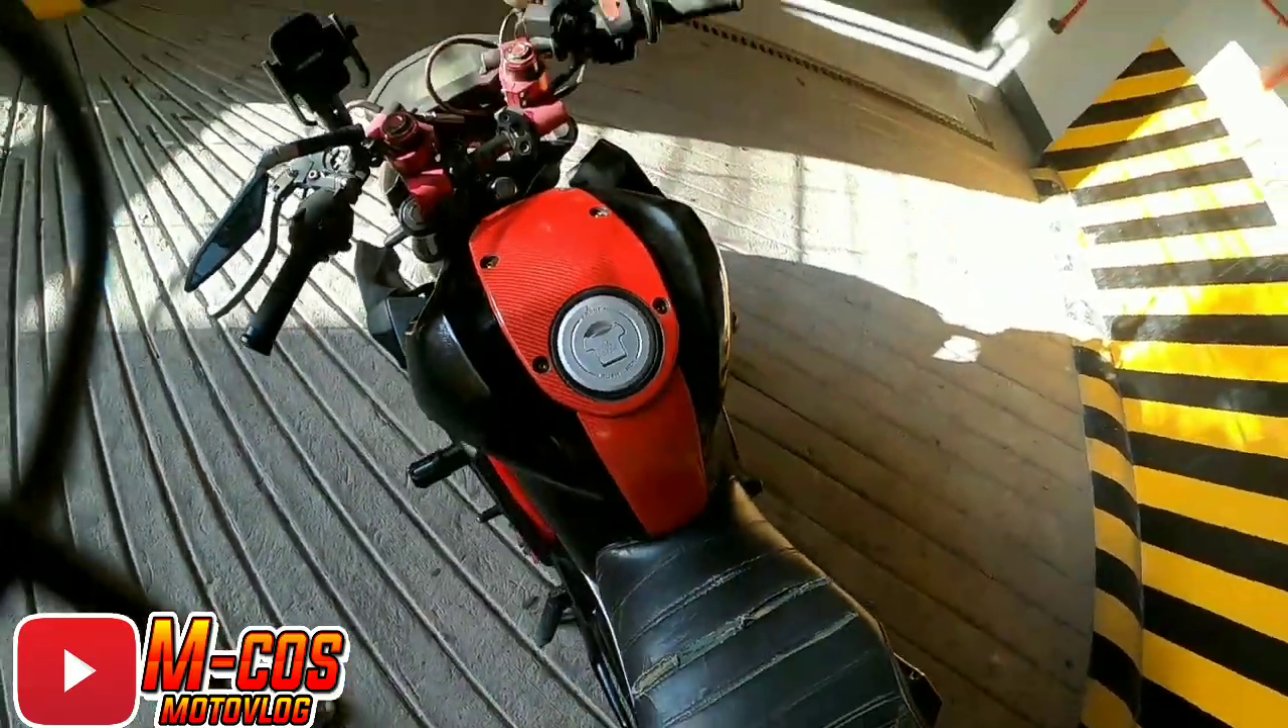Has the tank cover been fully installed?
Yes.